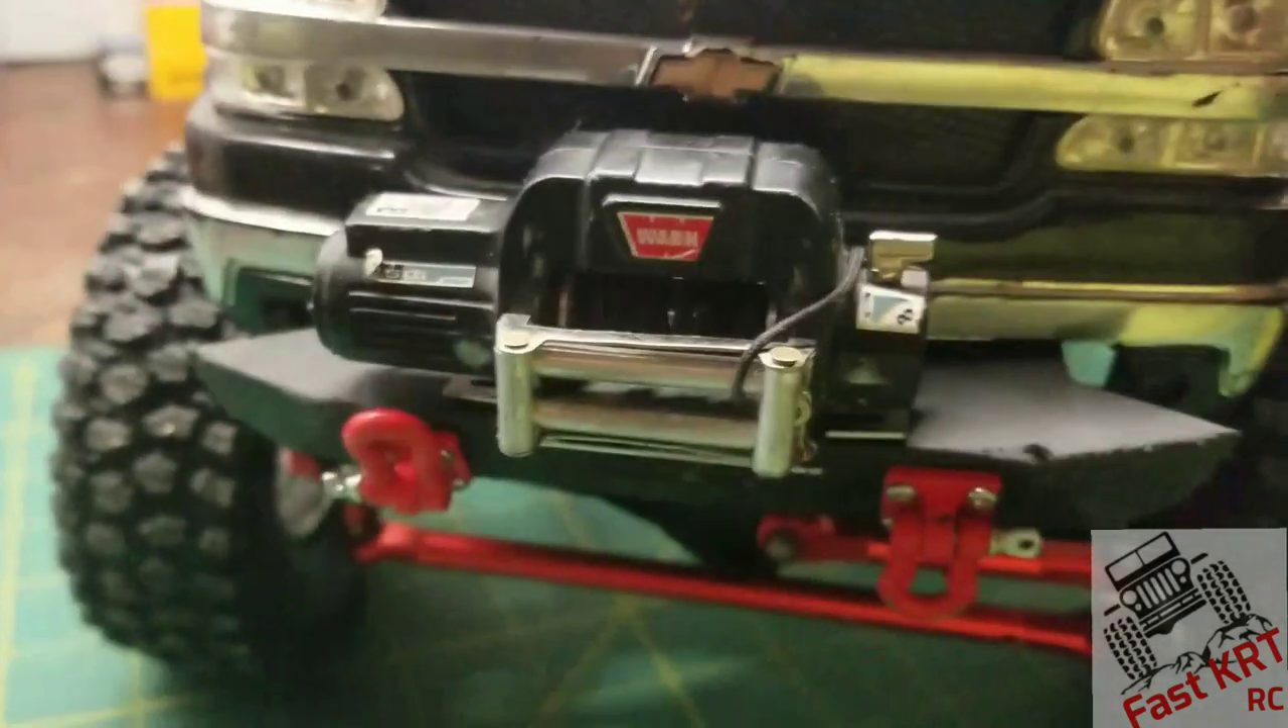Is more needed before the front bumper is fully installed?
No.